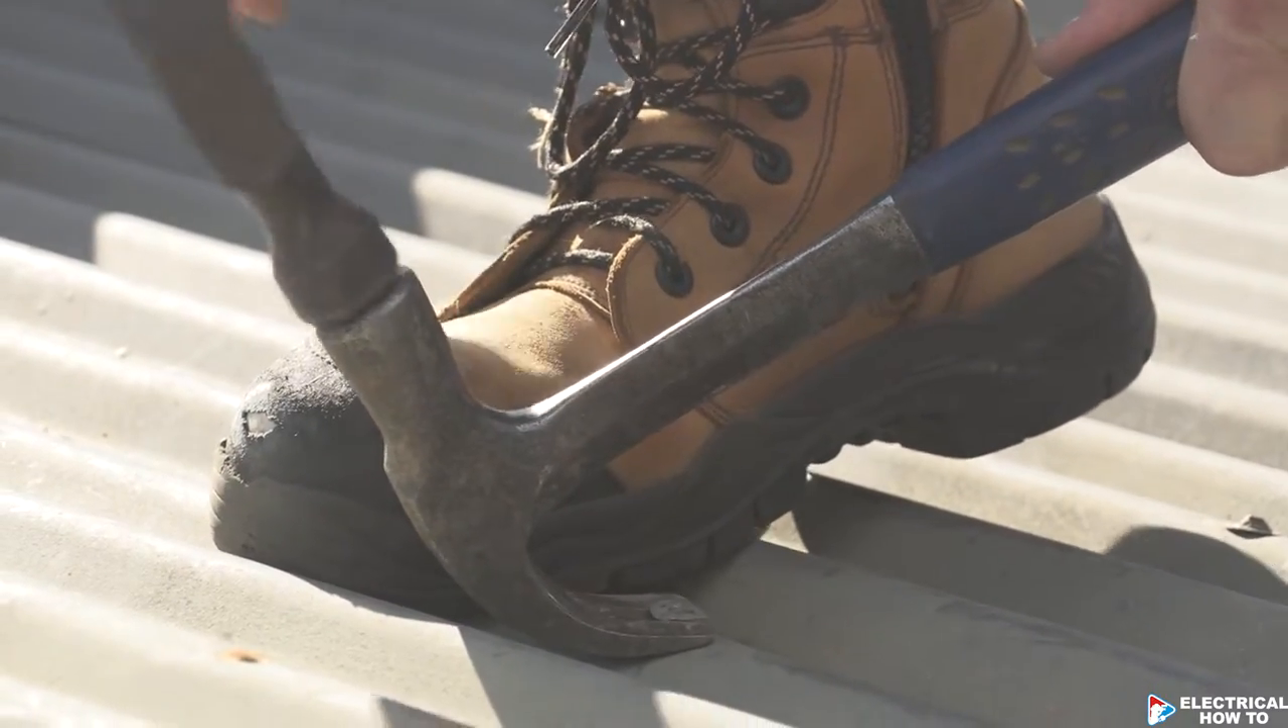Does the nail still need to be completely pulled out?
Yes.